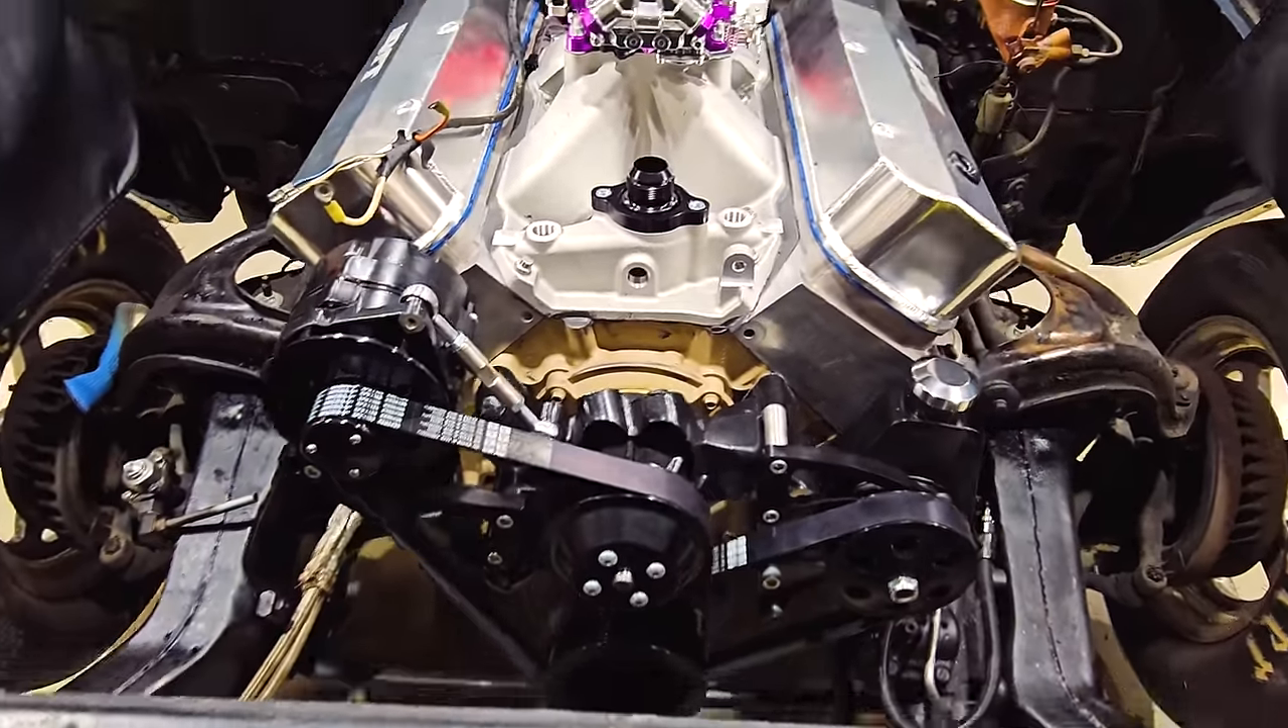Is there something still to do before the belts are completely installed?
No.